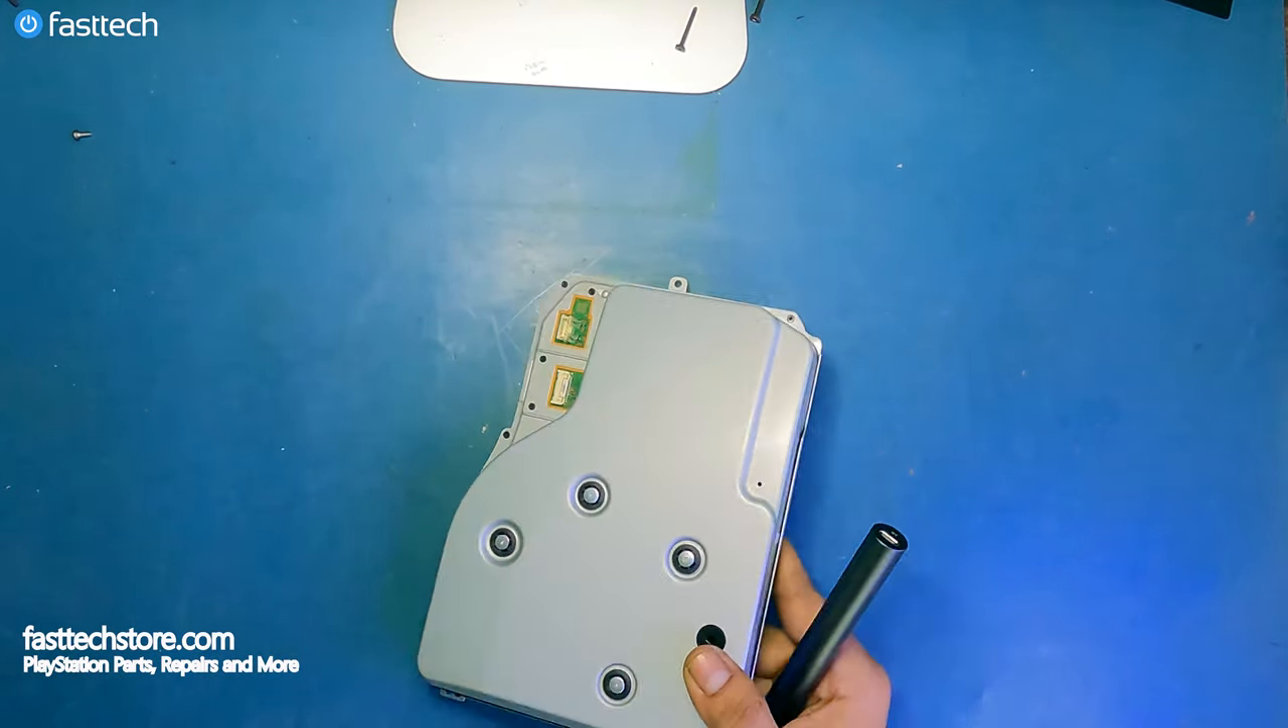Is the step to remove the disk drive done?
Yes.